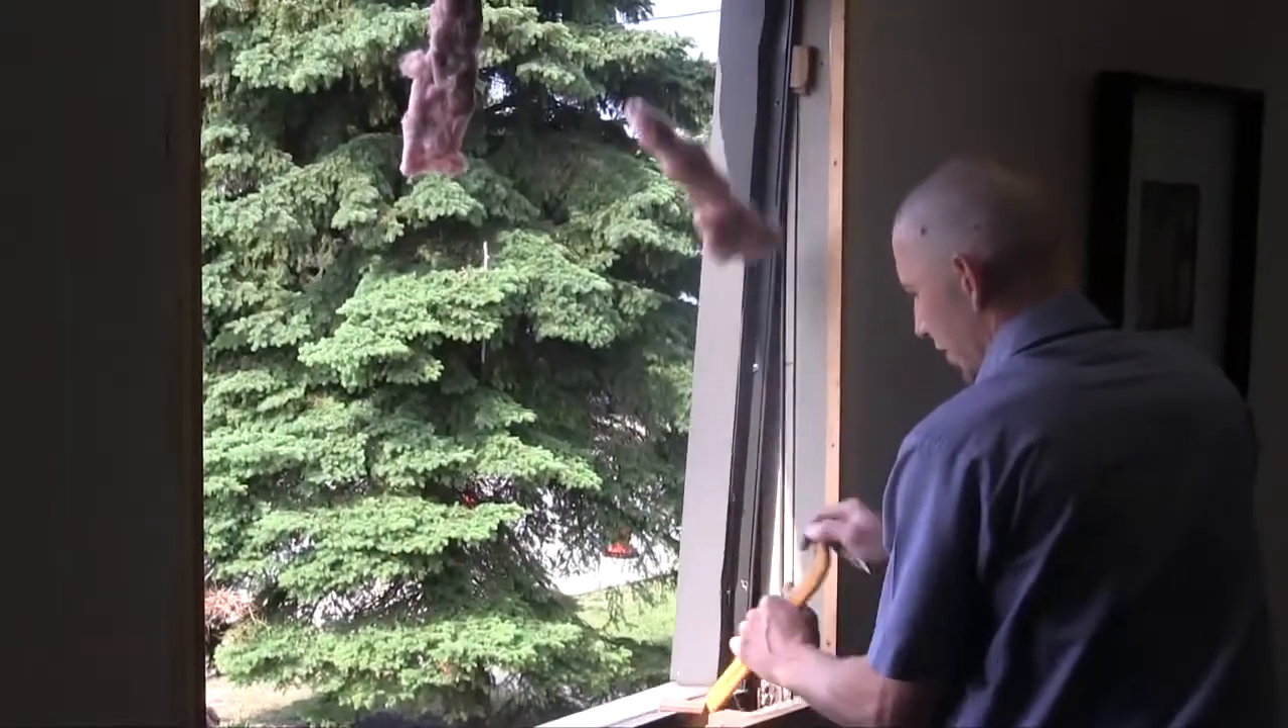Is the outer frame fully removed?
No.